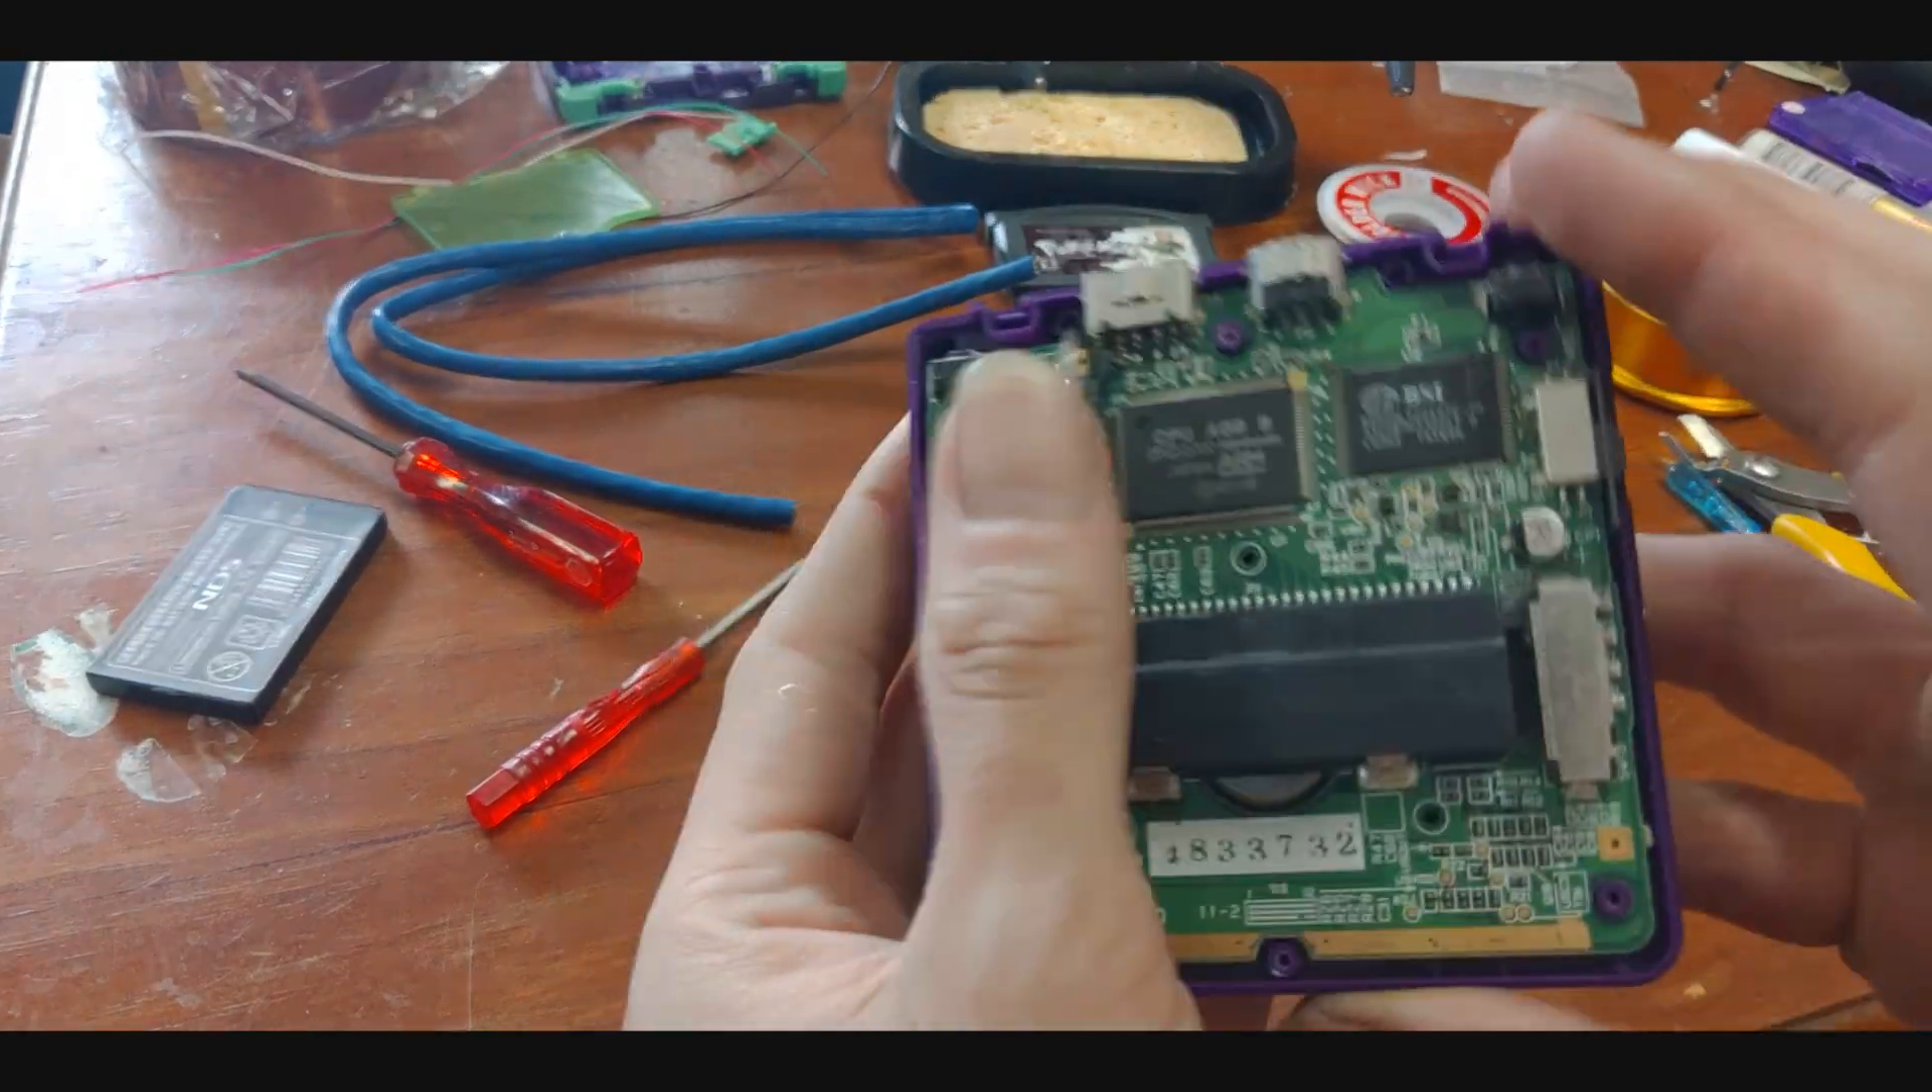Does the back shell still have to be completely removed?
No.